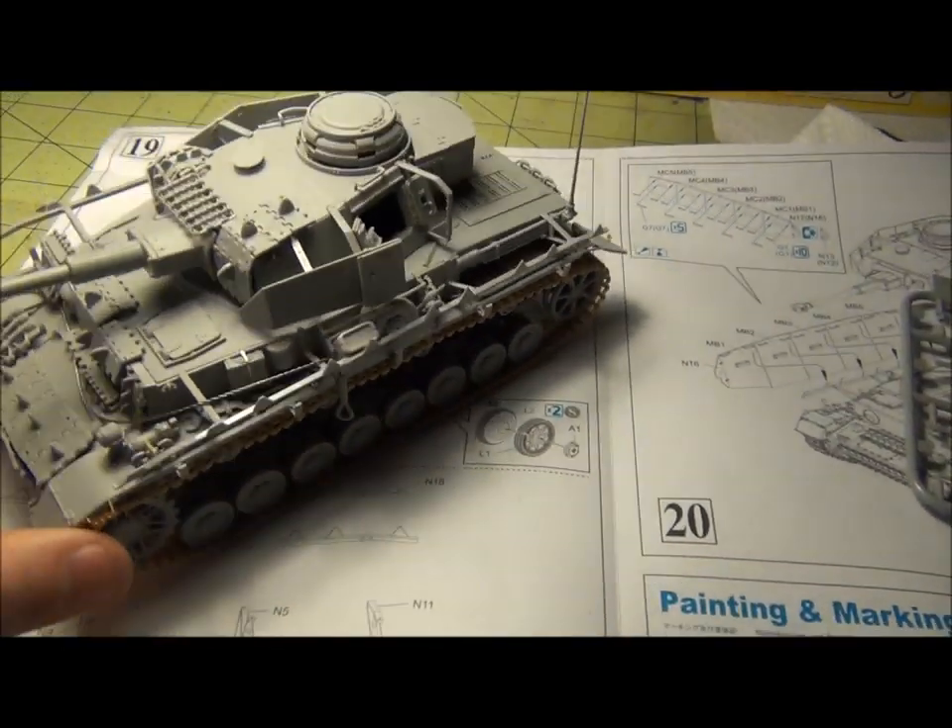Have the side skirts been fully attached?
No.